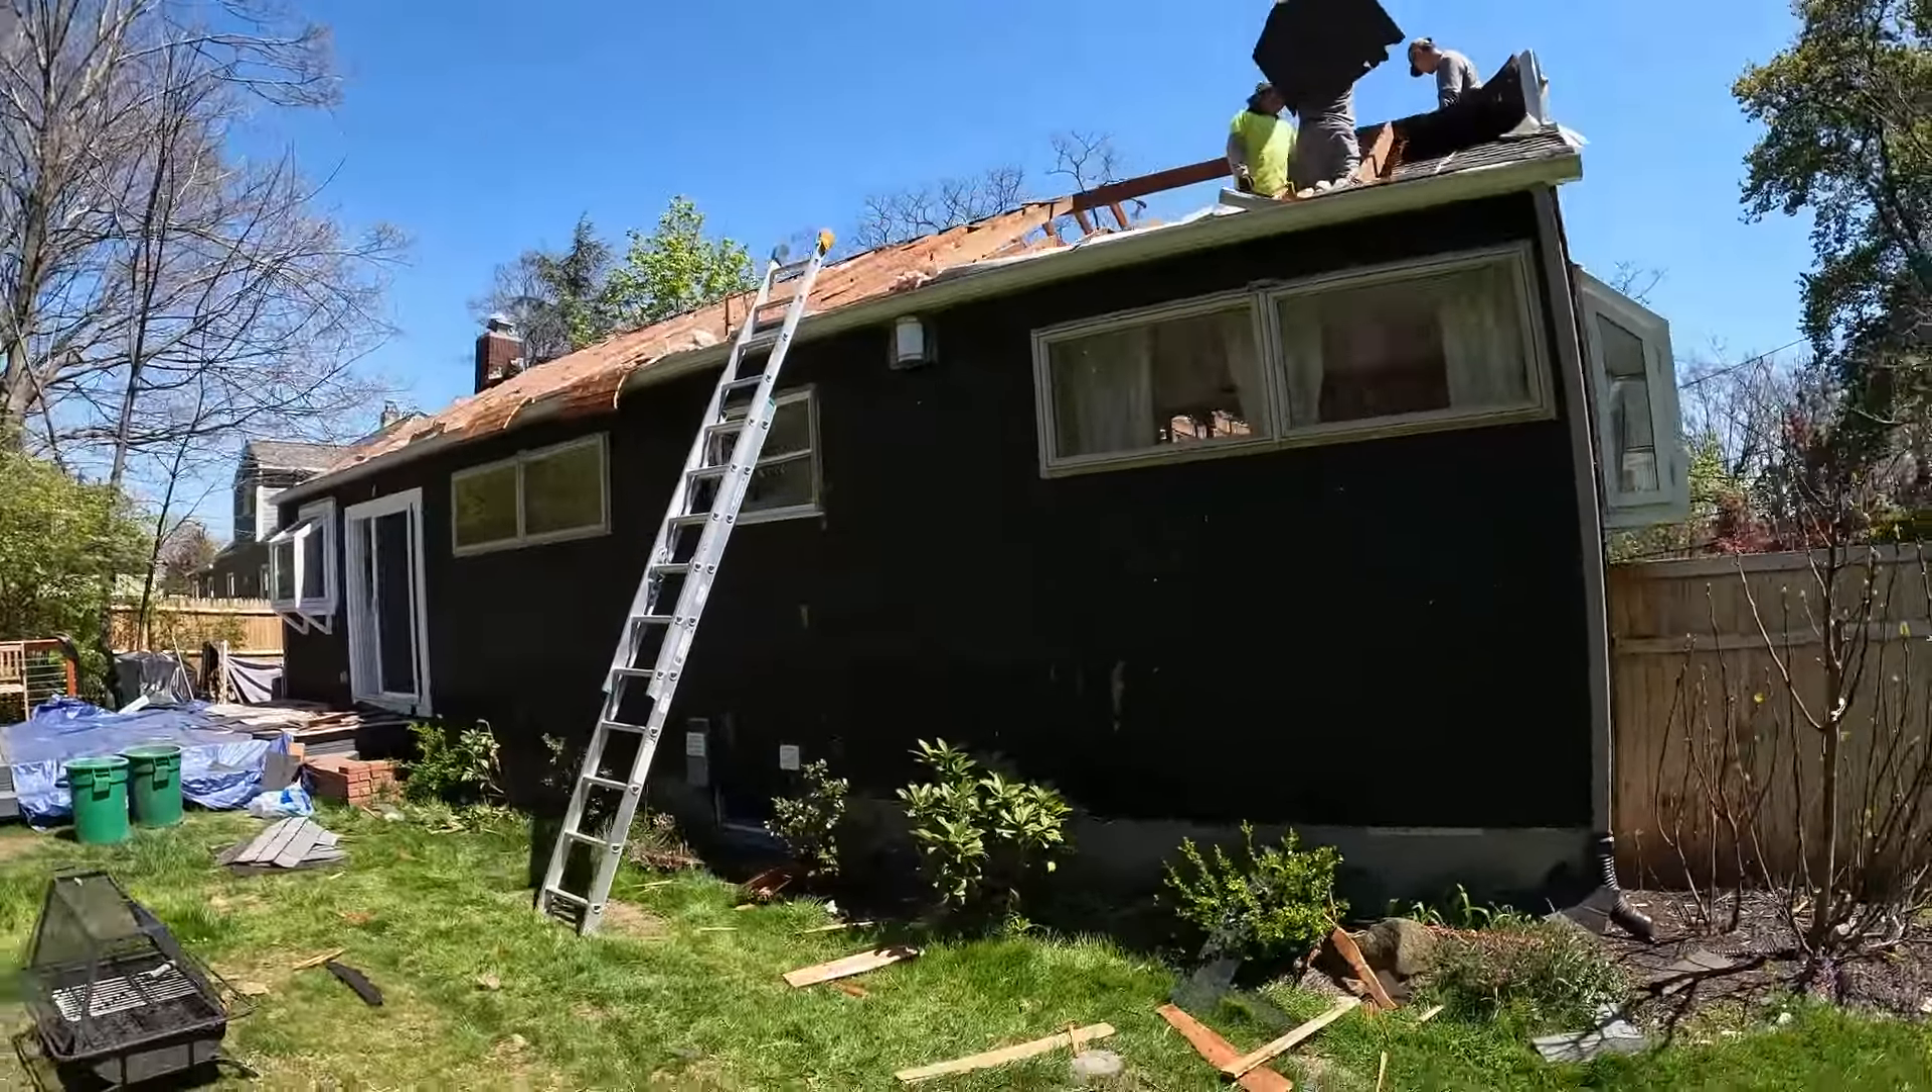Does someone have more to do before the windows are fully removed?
Yes.